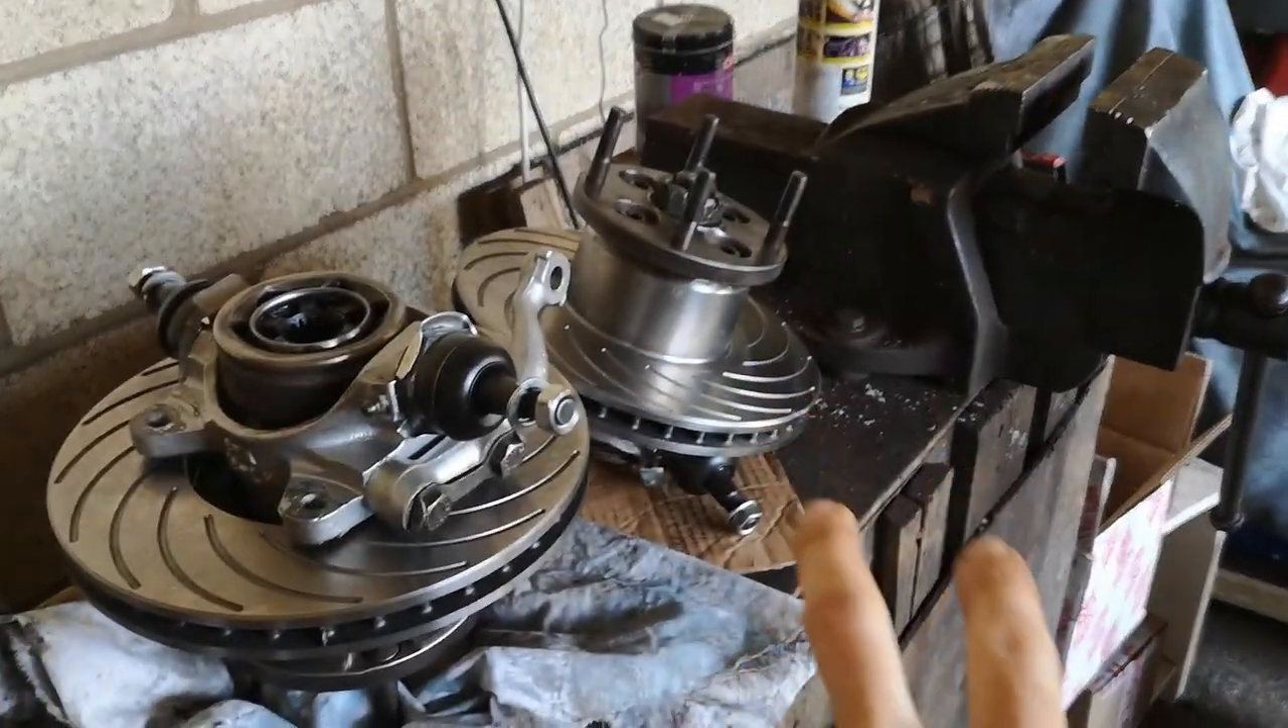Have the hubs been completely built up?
Yes.